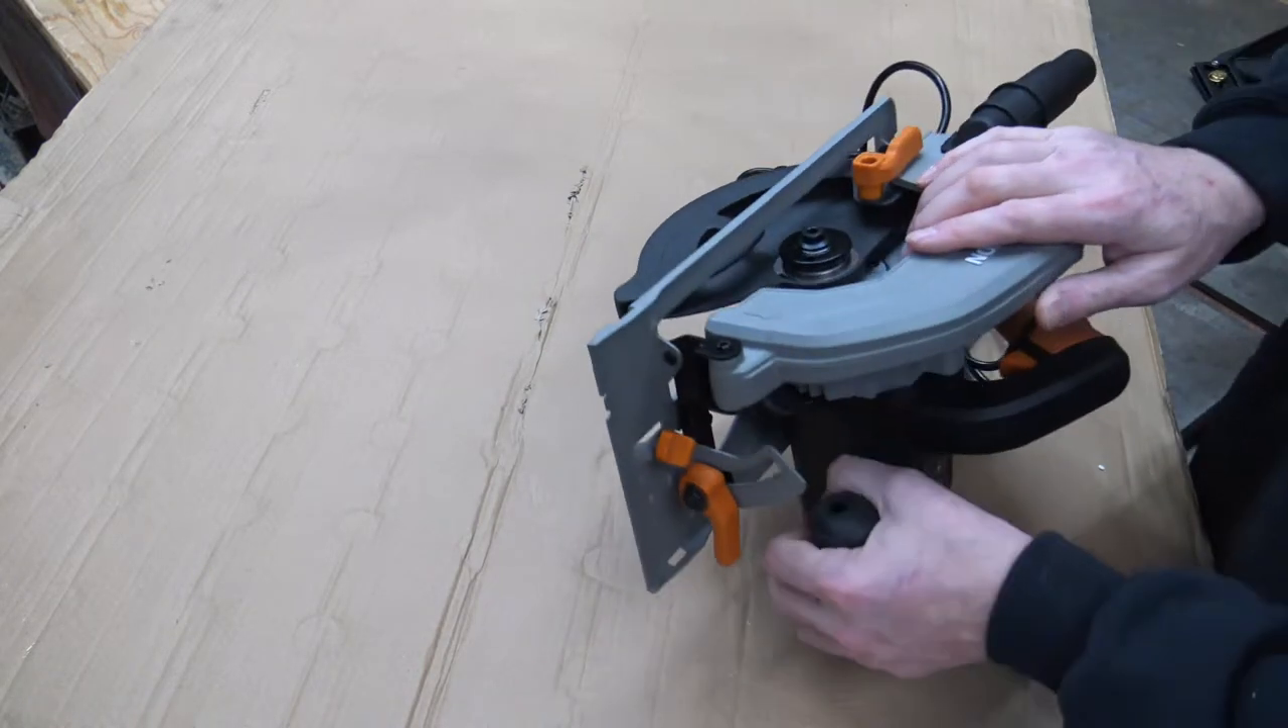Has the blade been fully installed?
No.